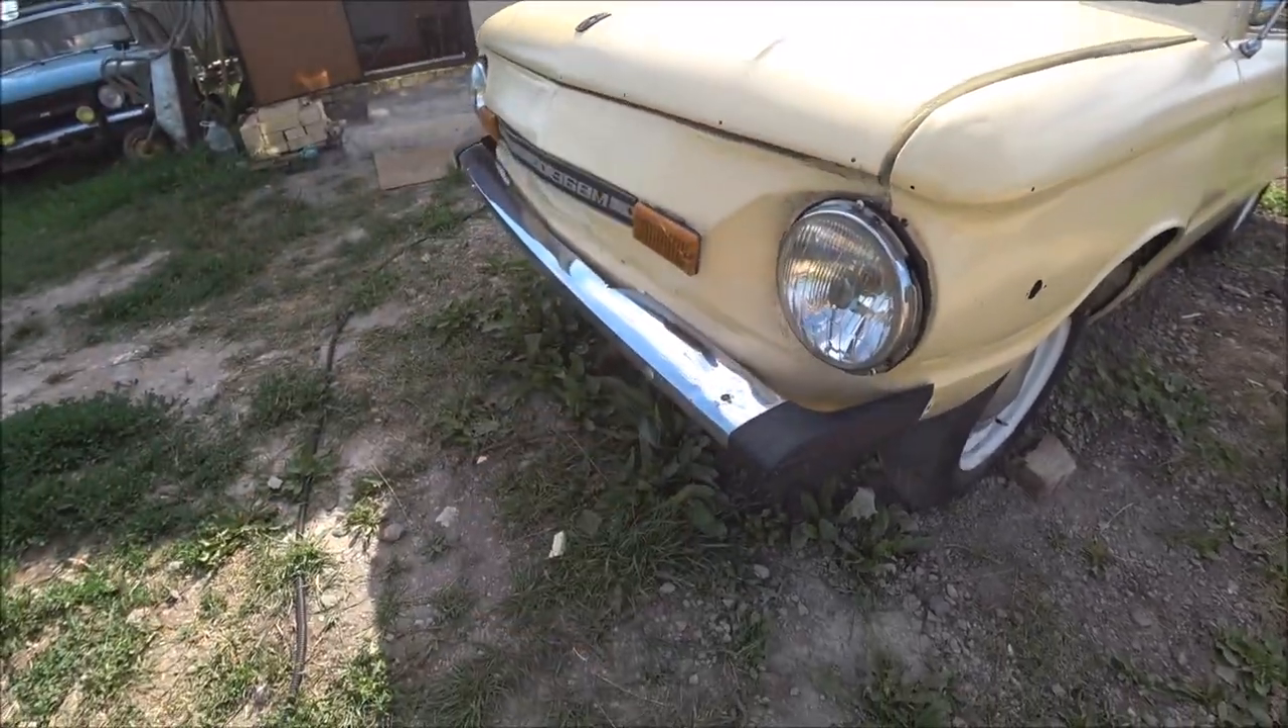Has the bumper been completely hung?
Yes.